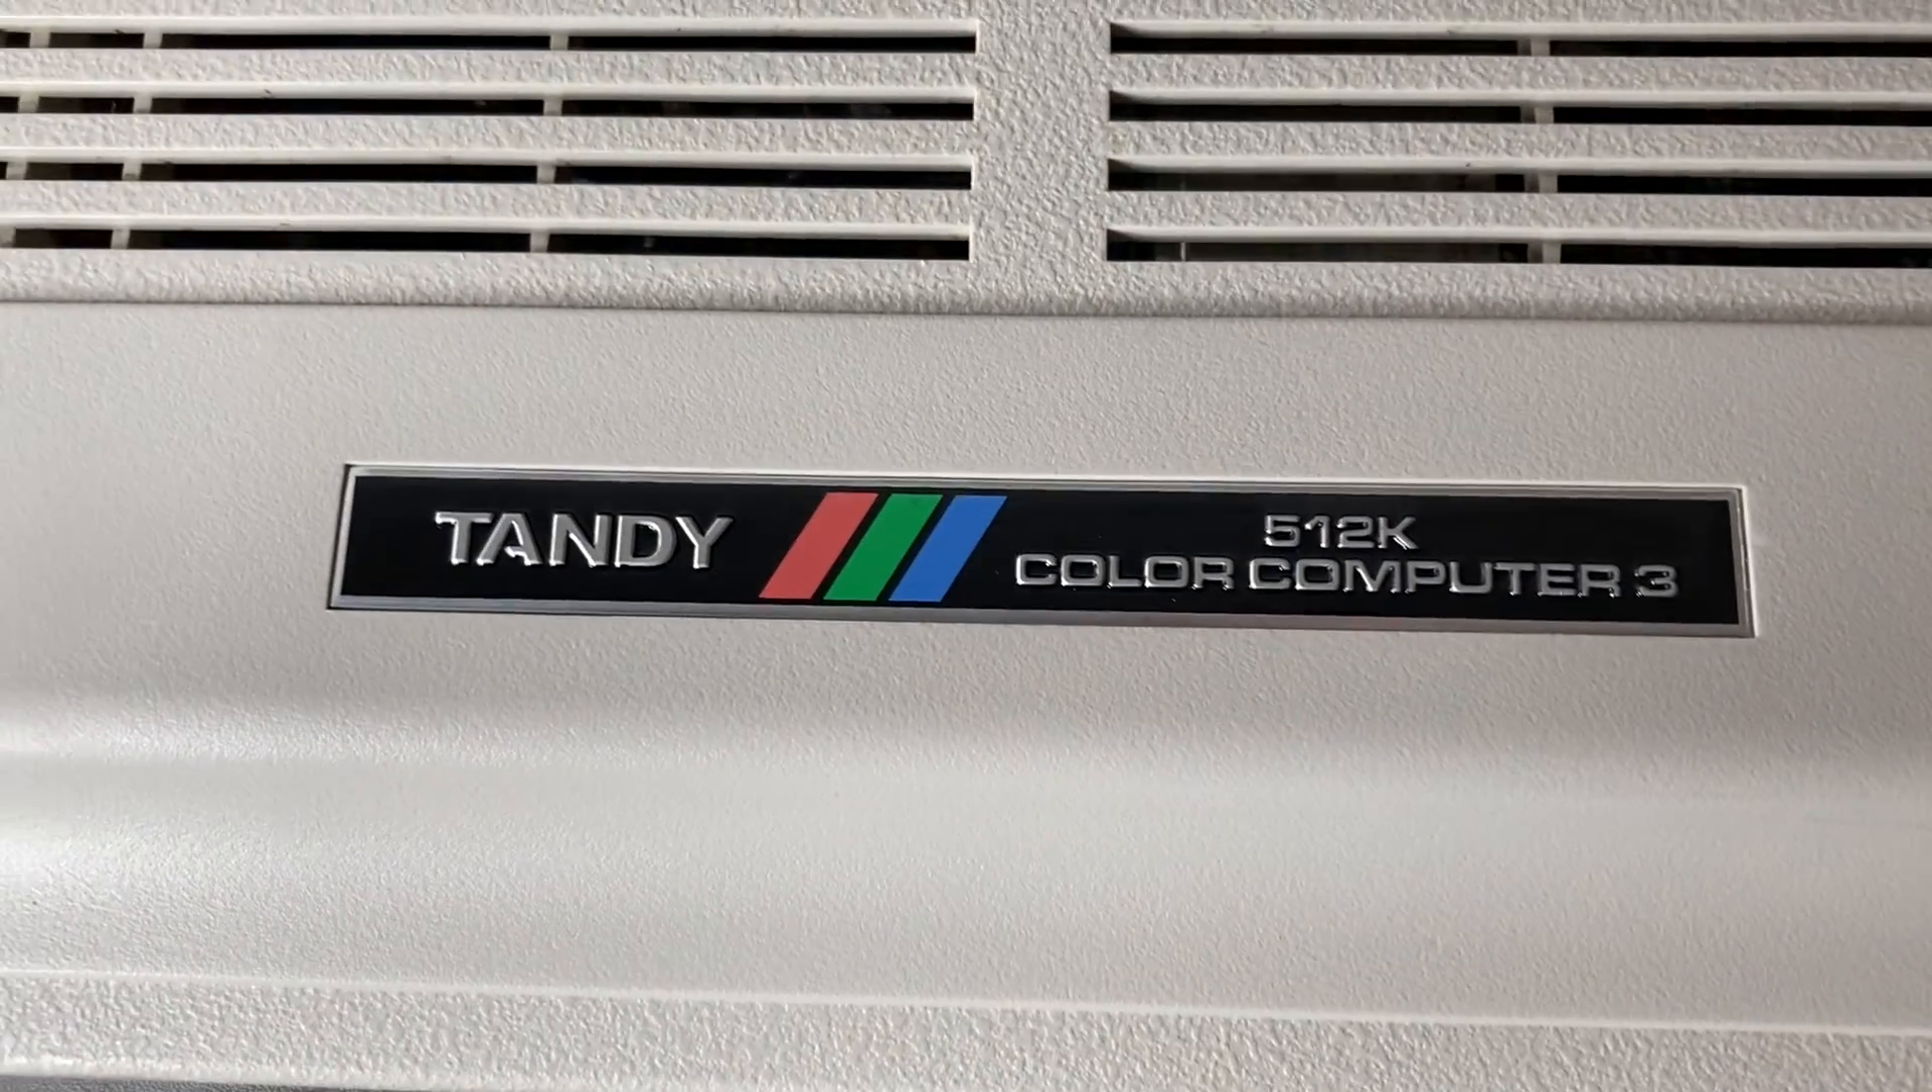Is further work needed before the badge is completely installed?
No.